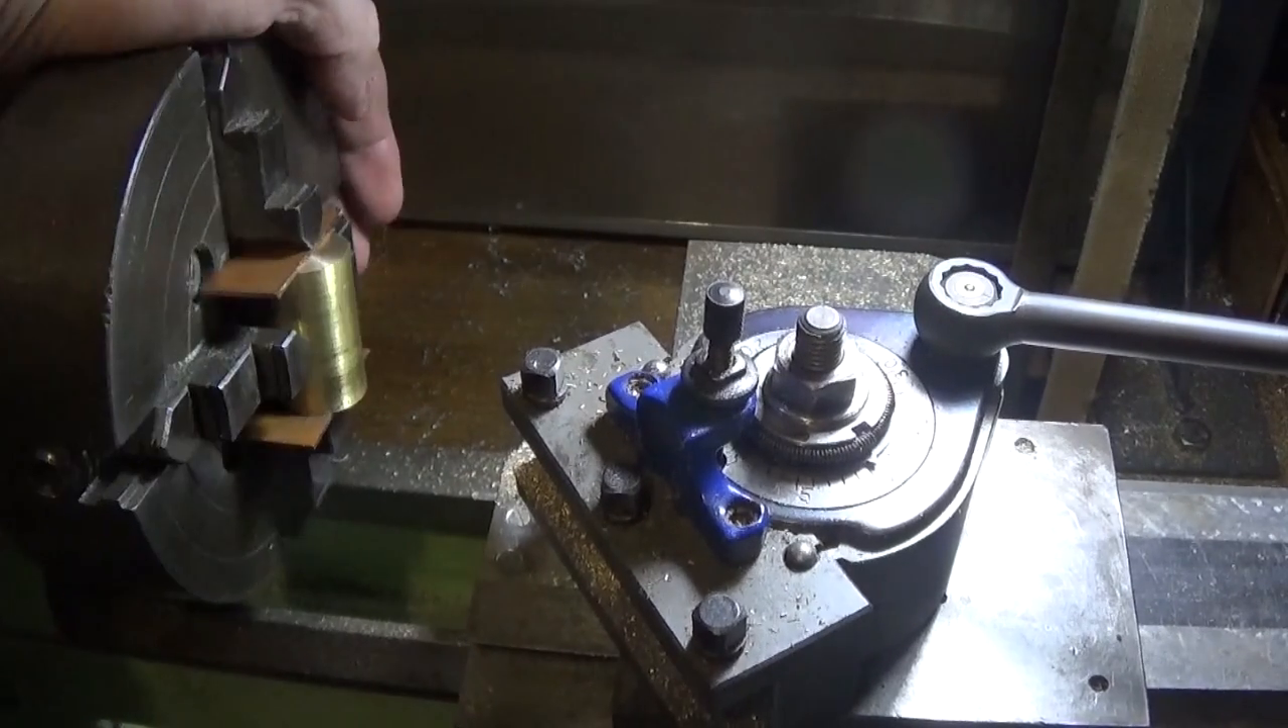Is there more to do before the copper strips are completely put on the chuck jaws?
No.